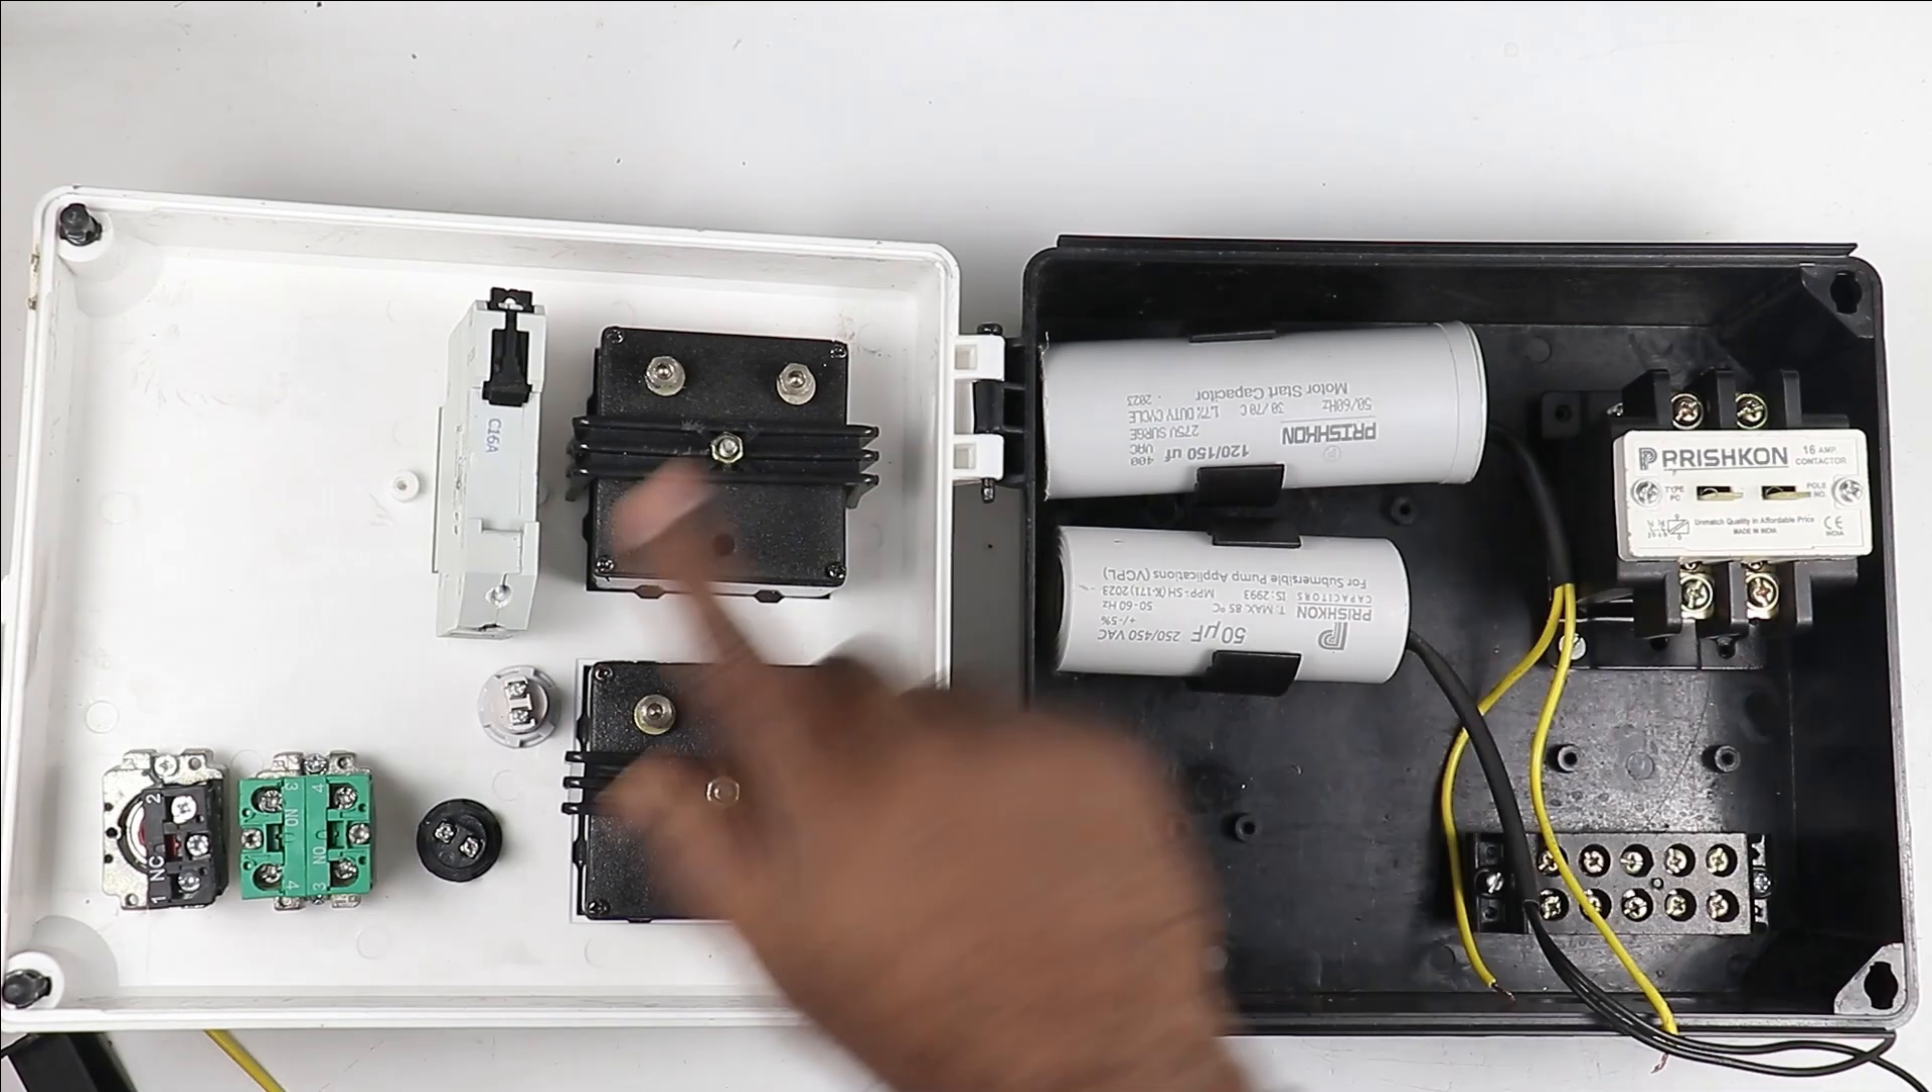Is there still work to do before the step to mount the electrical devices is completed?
No.